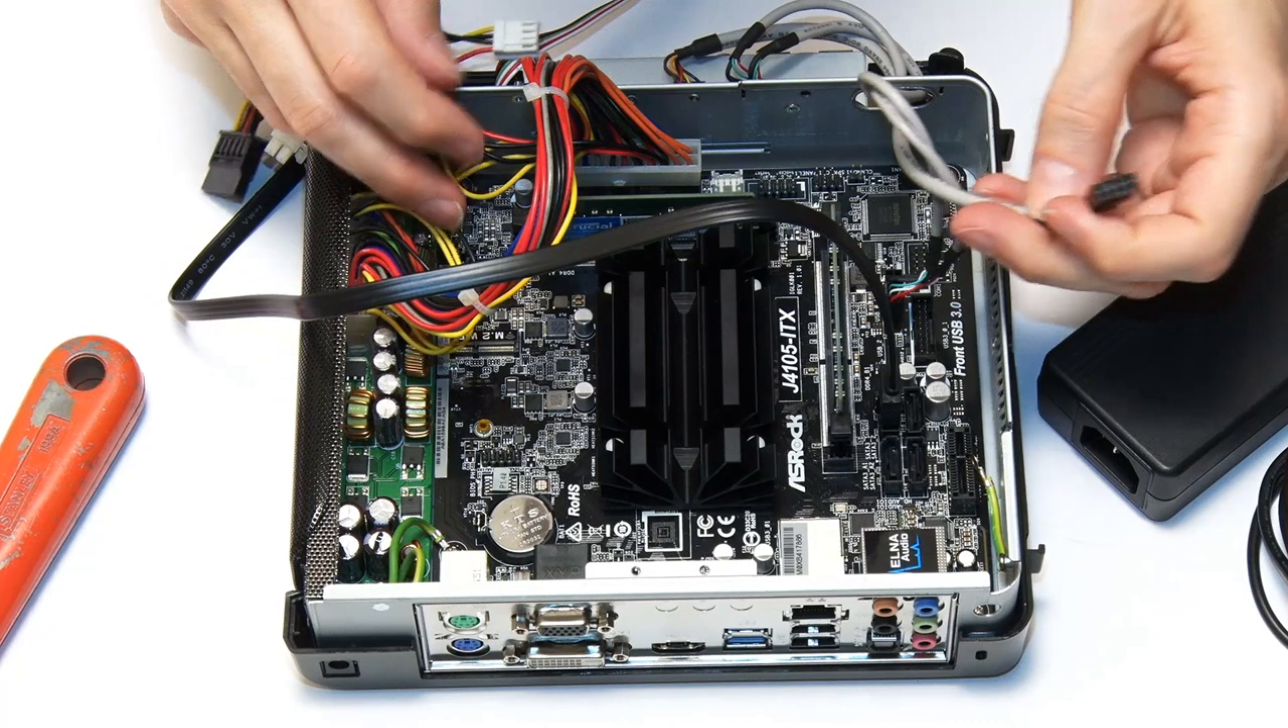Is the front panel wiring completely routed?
No.